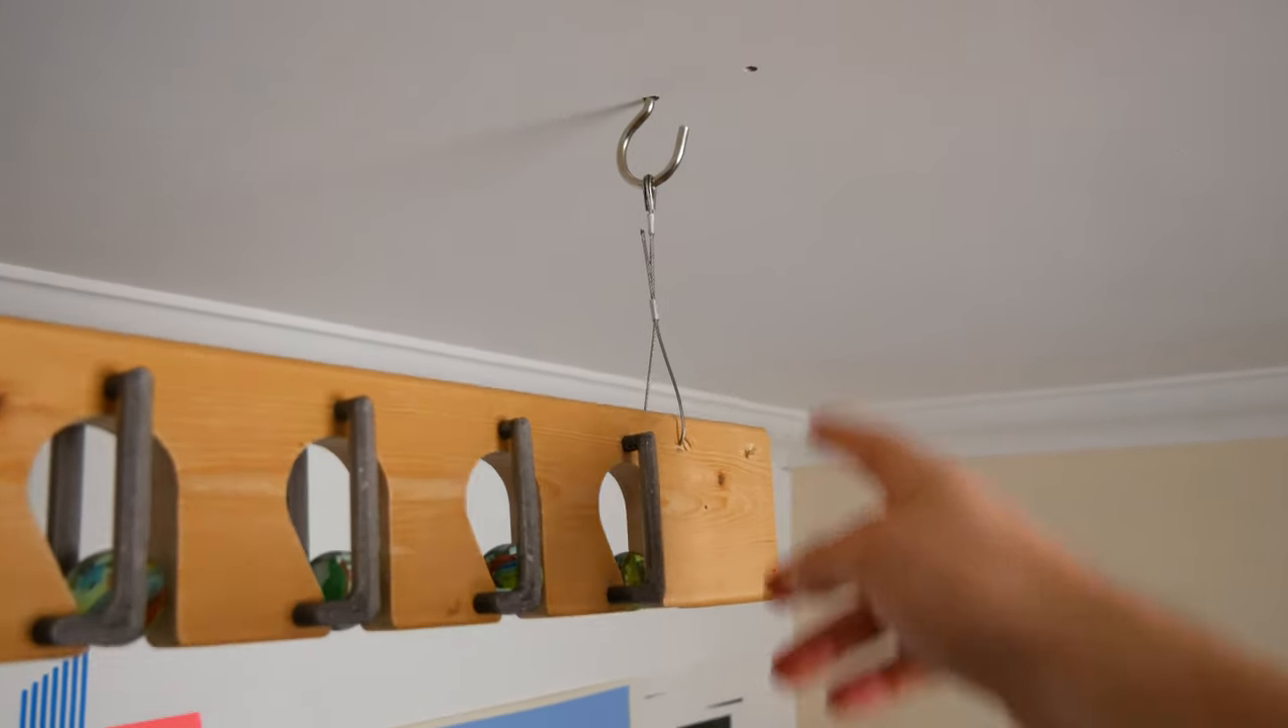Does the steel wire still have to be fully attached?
No.